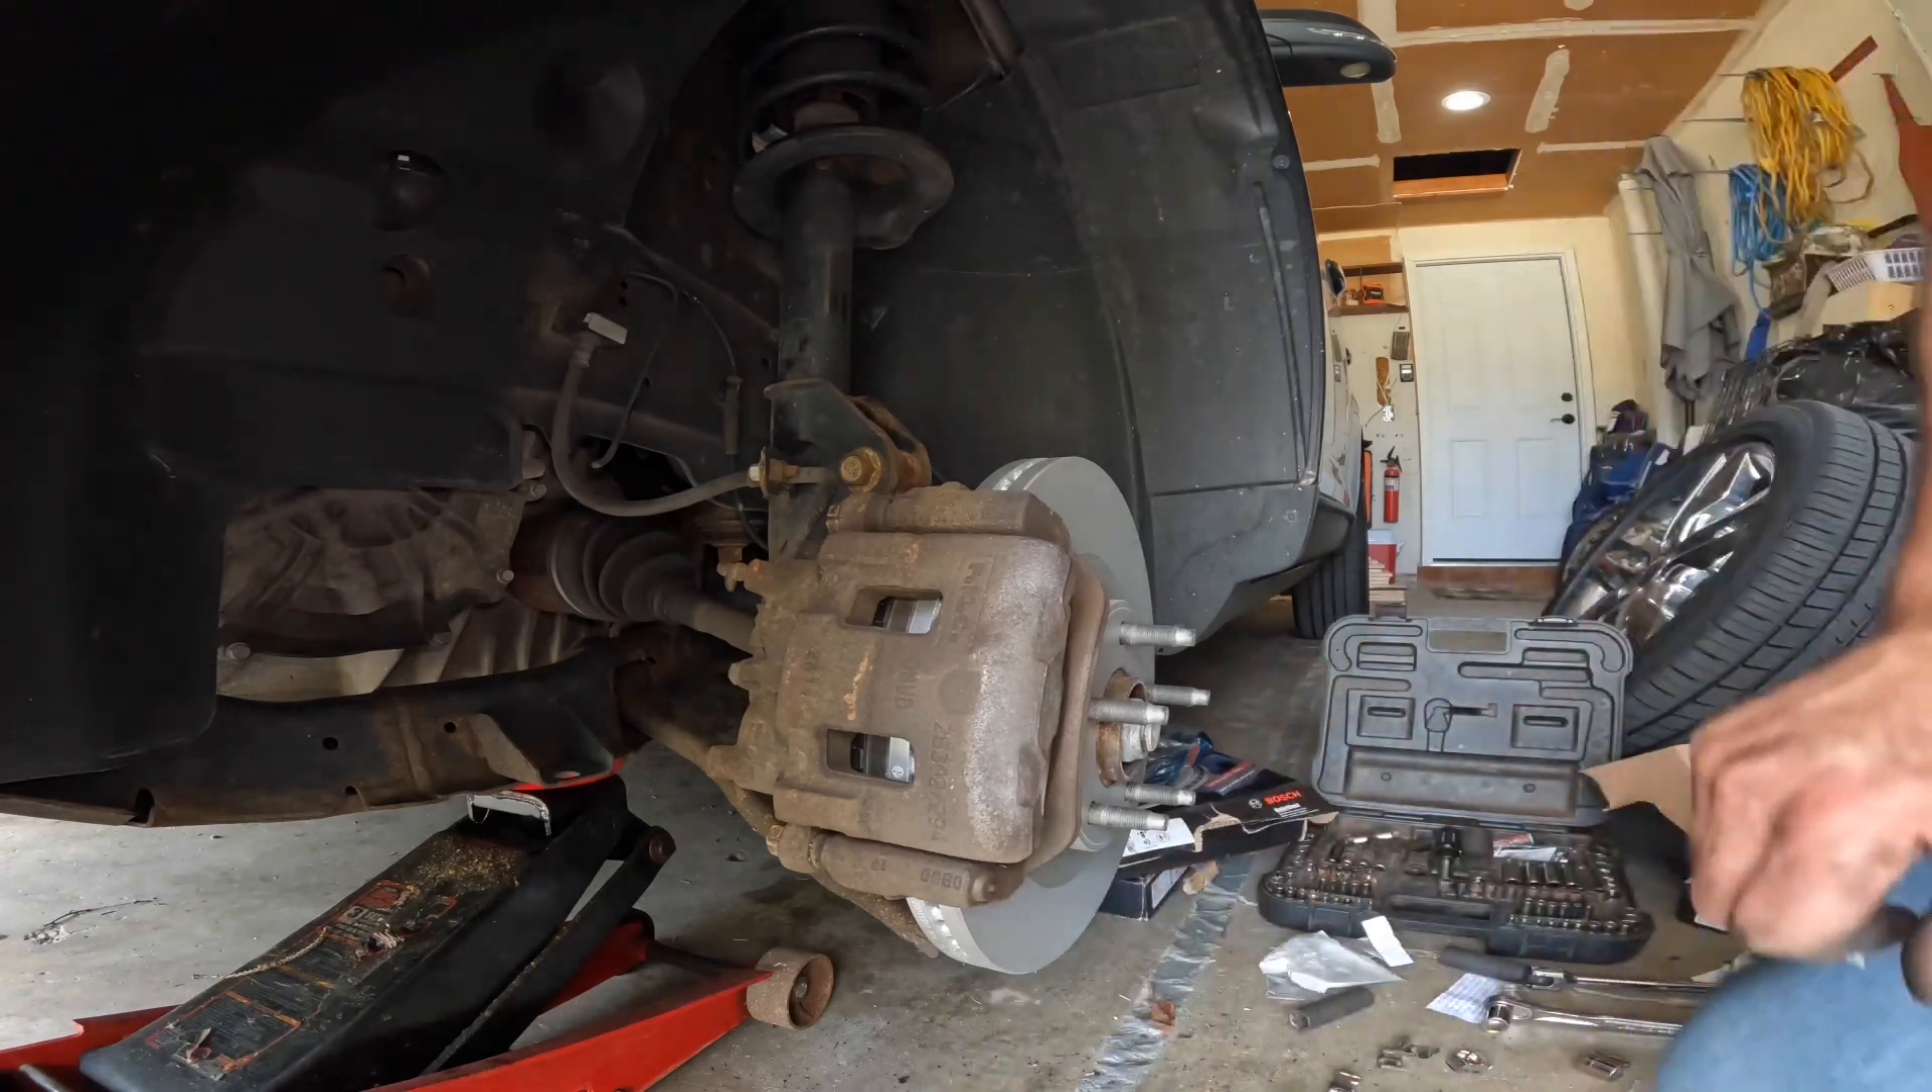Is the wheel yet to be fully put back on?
Yes.